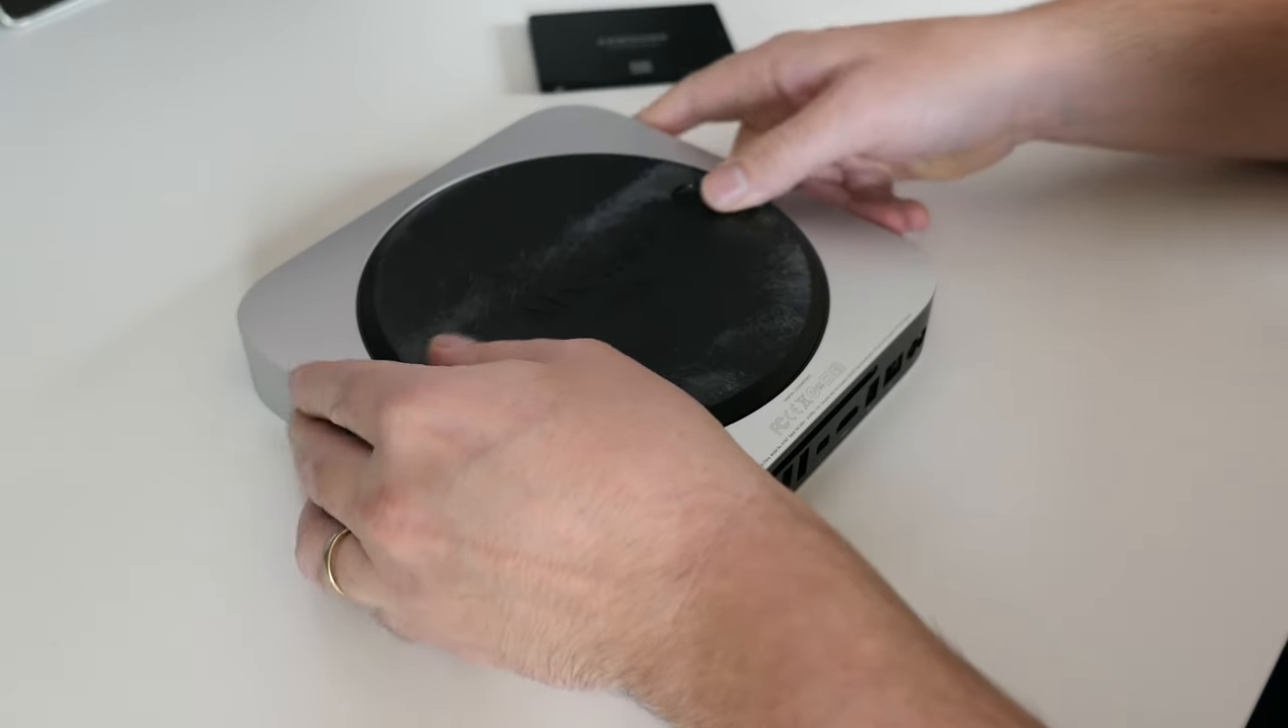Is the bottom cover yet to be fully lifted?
Yes.